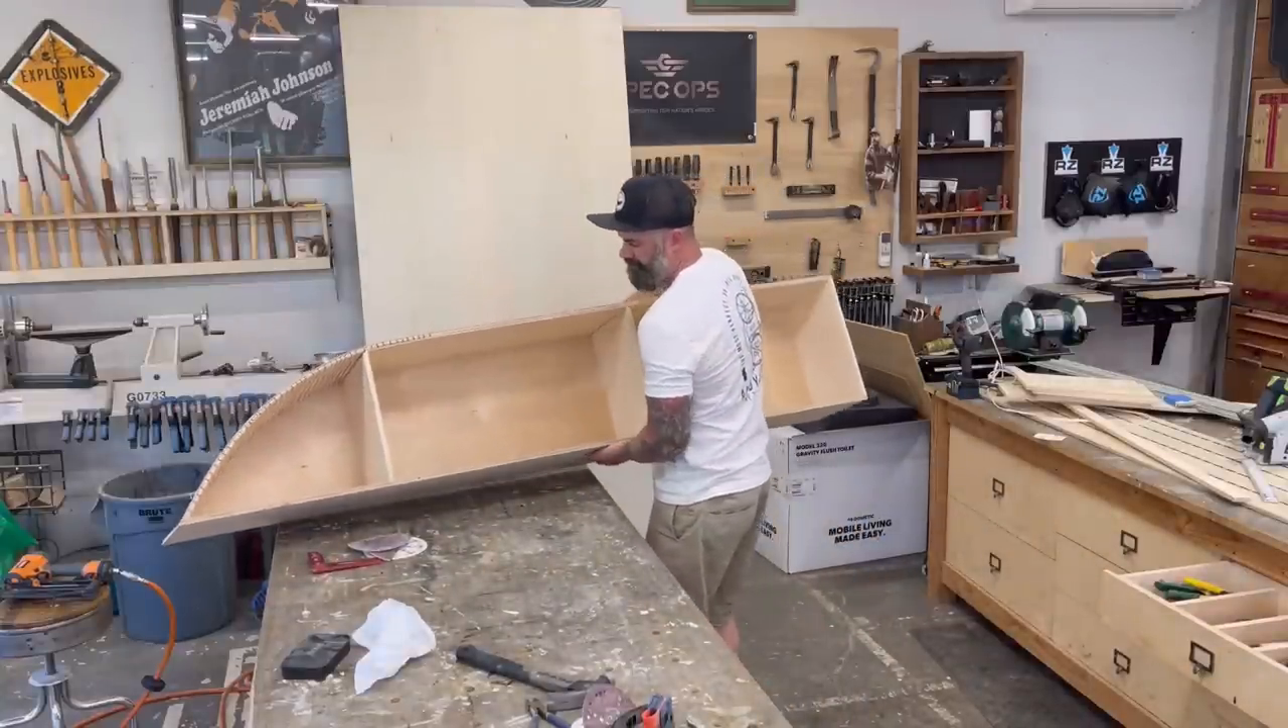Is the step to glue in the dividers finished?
Yes.